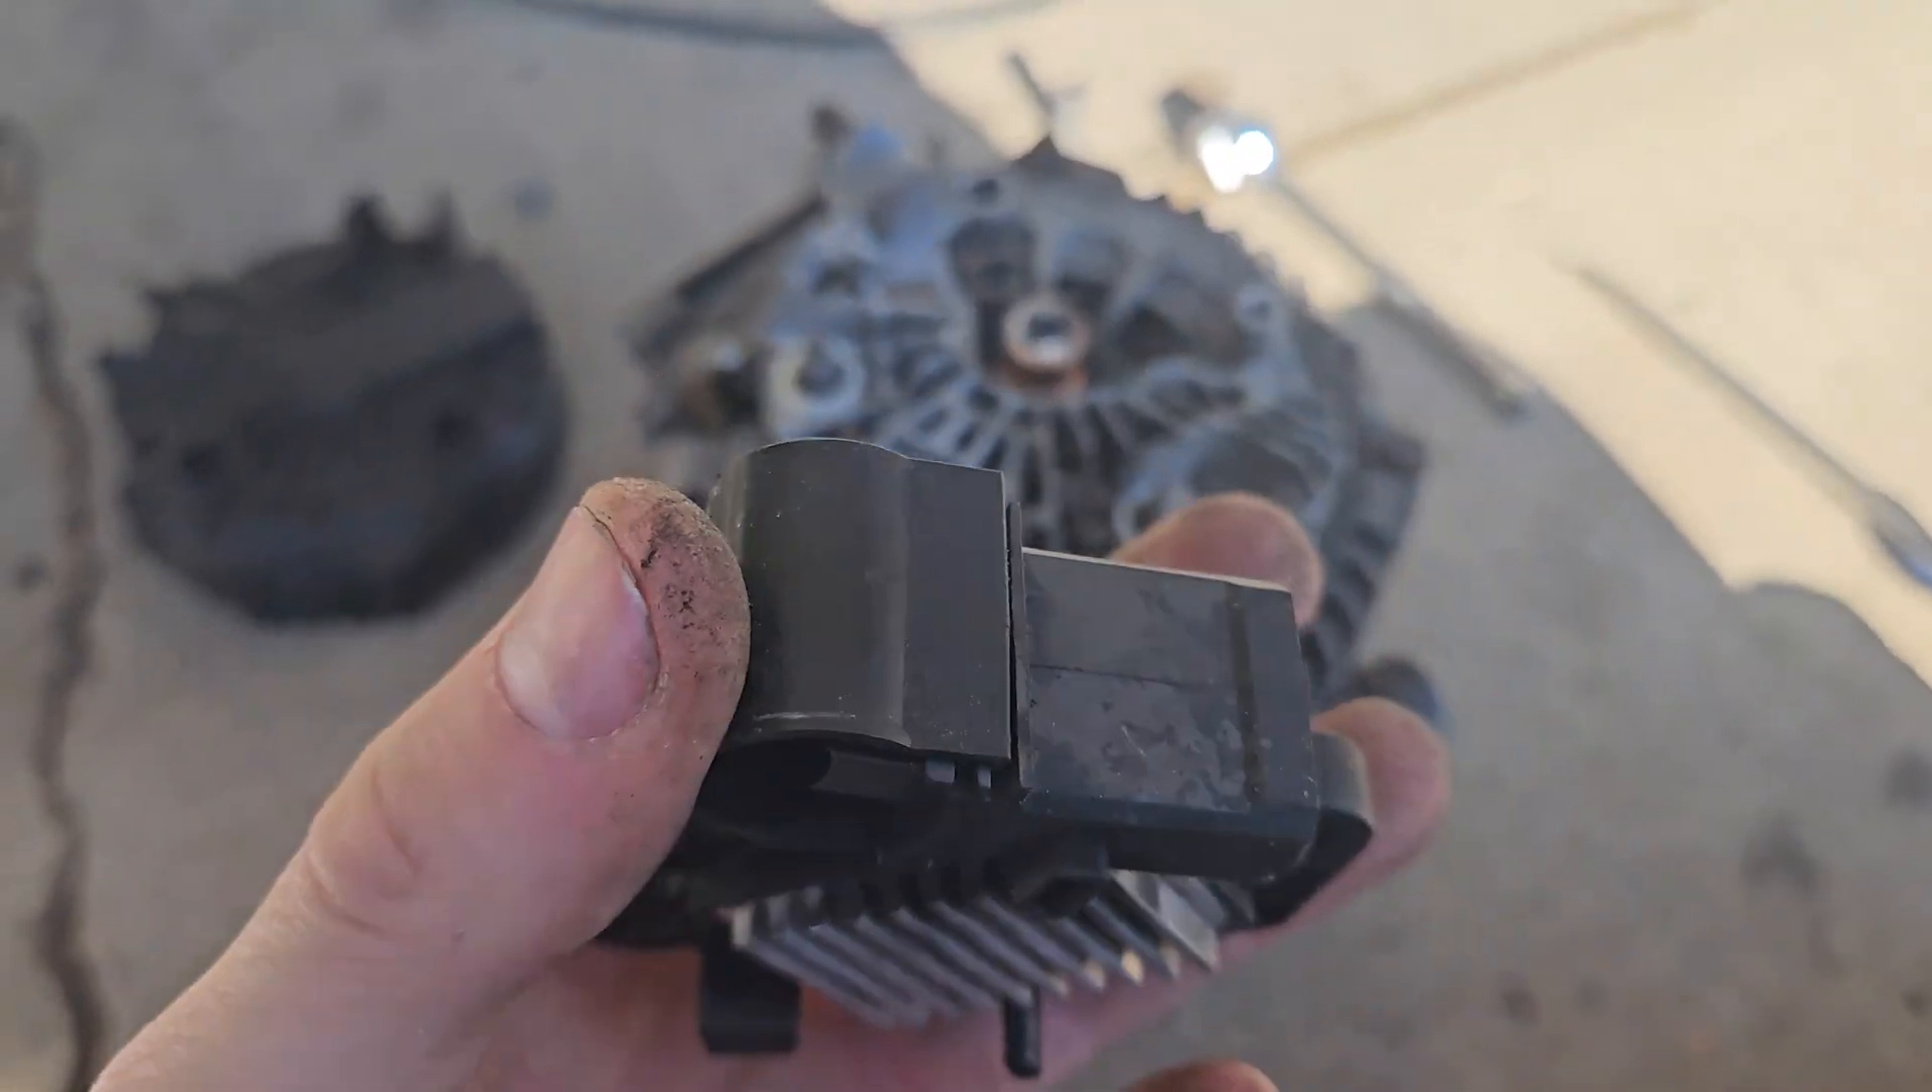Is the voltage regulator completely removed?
Yes.